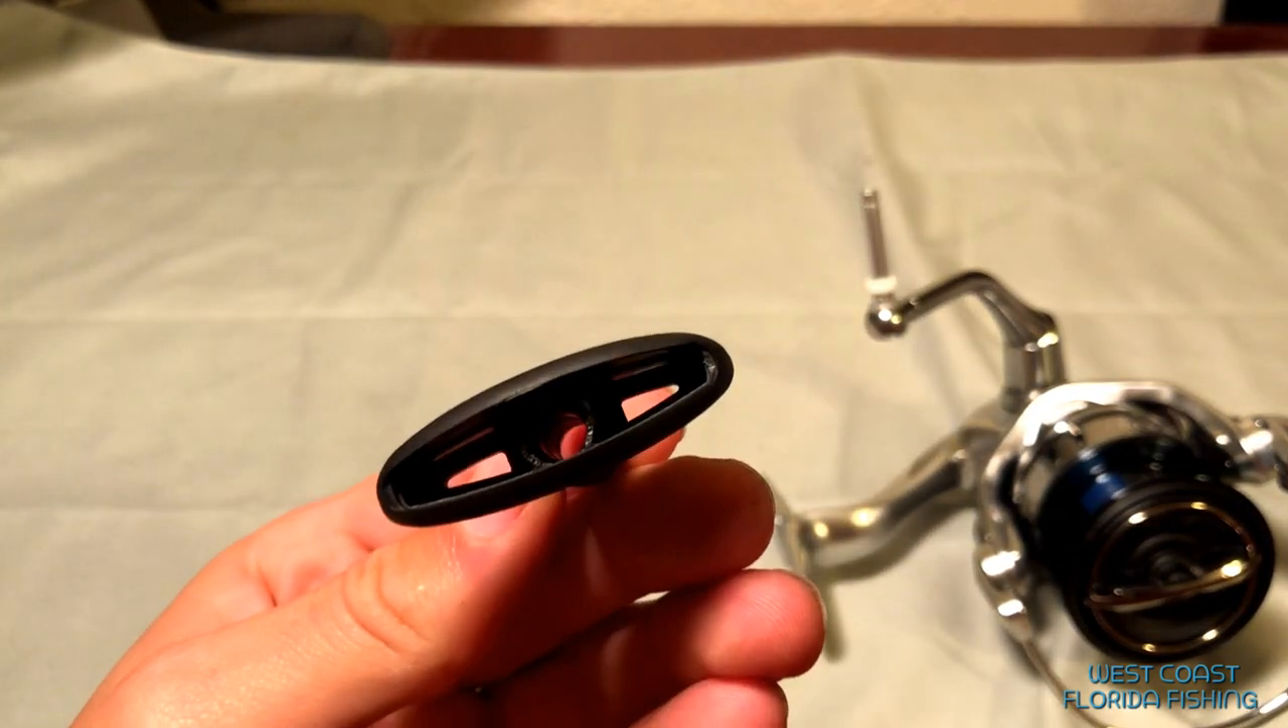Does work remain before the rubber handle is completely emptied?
No.